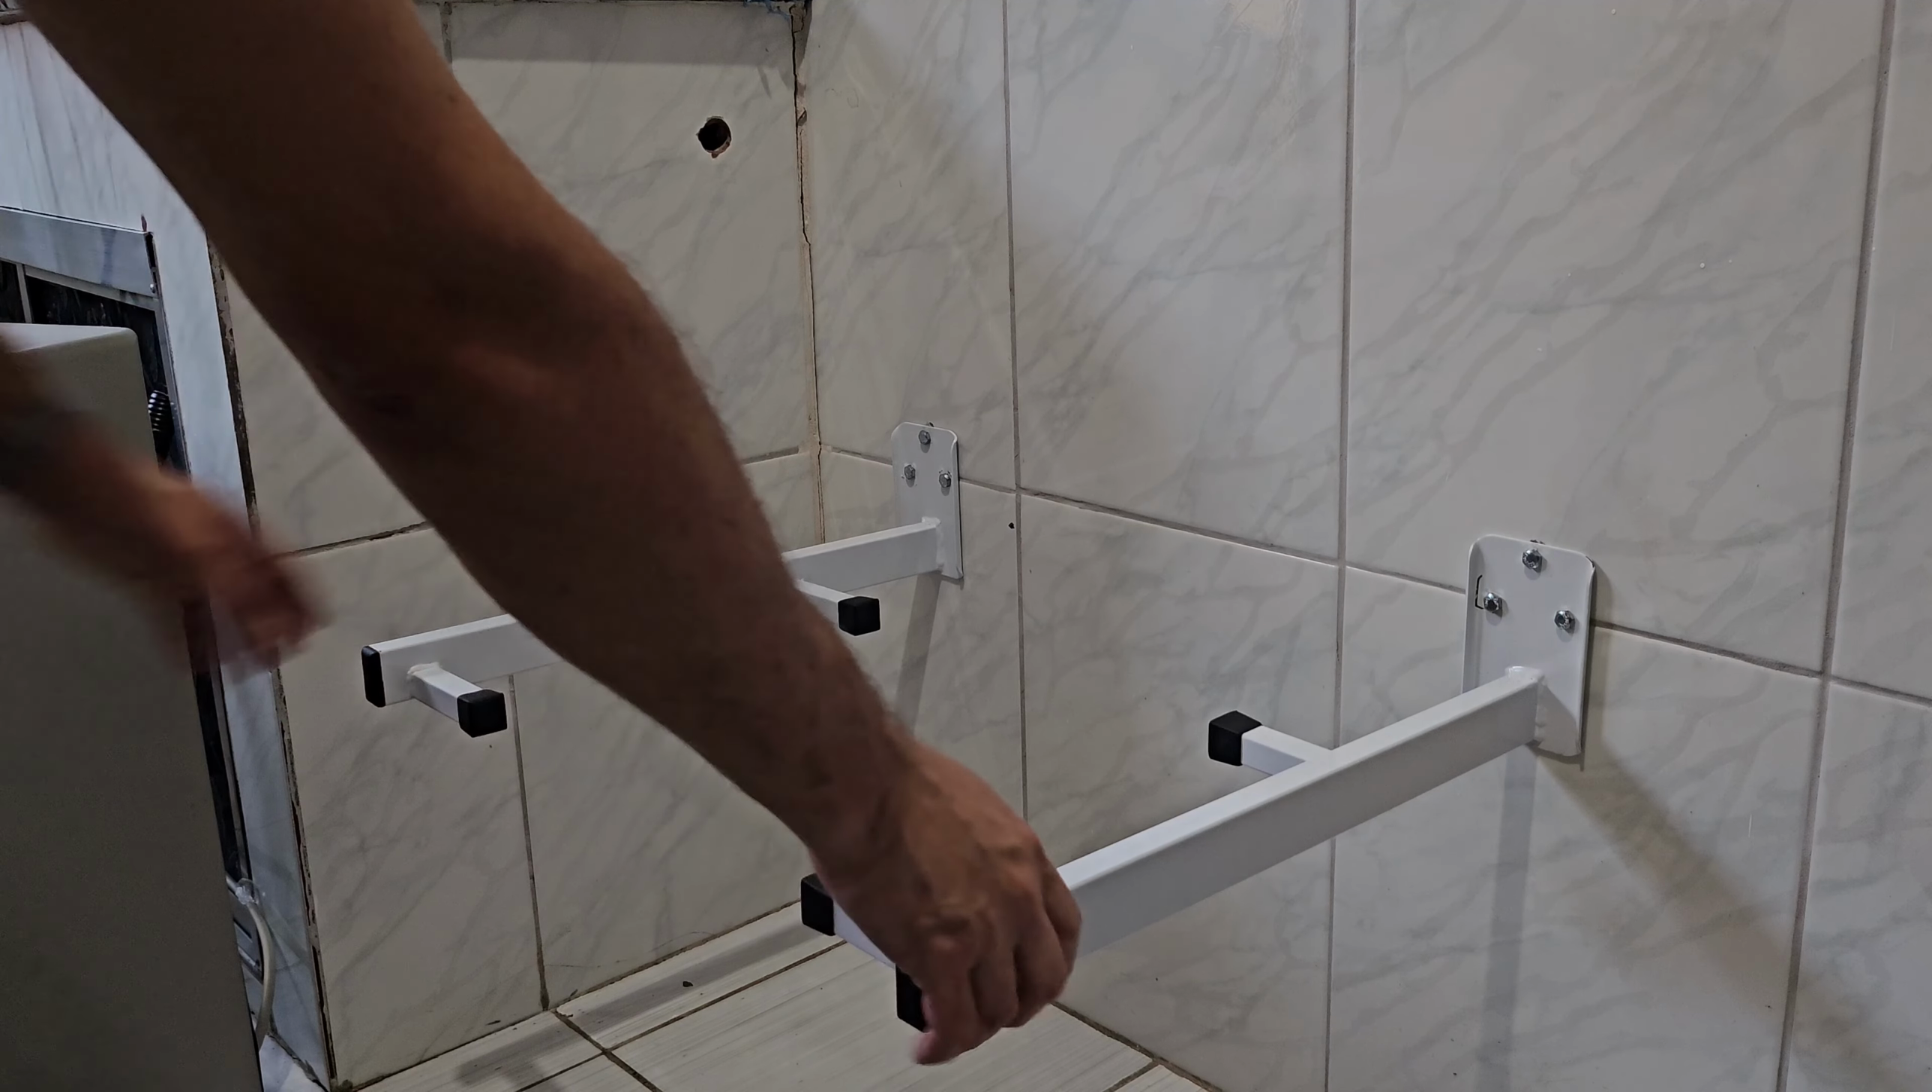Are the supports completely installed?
Yes.